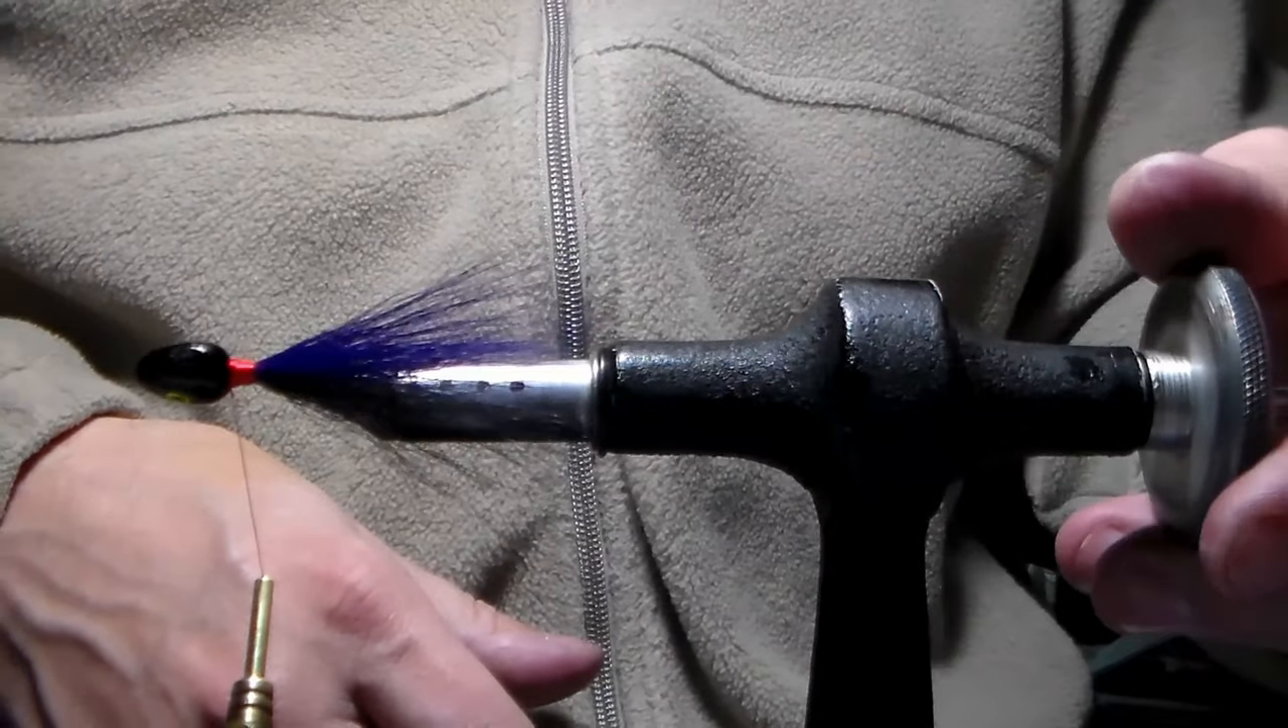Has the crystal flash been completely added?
No.